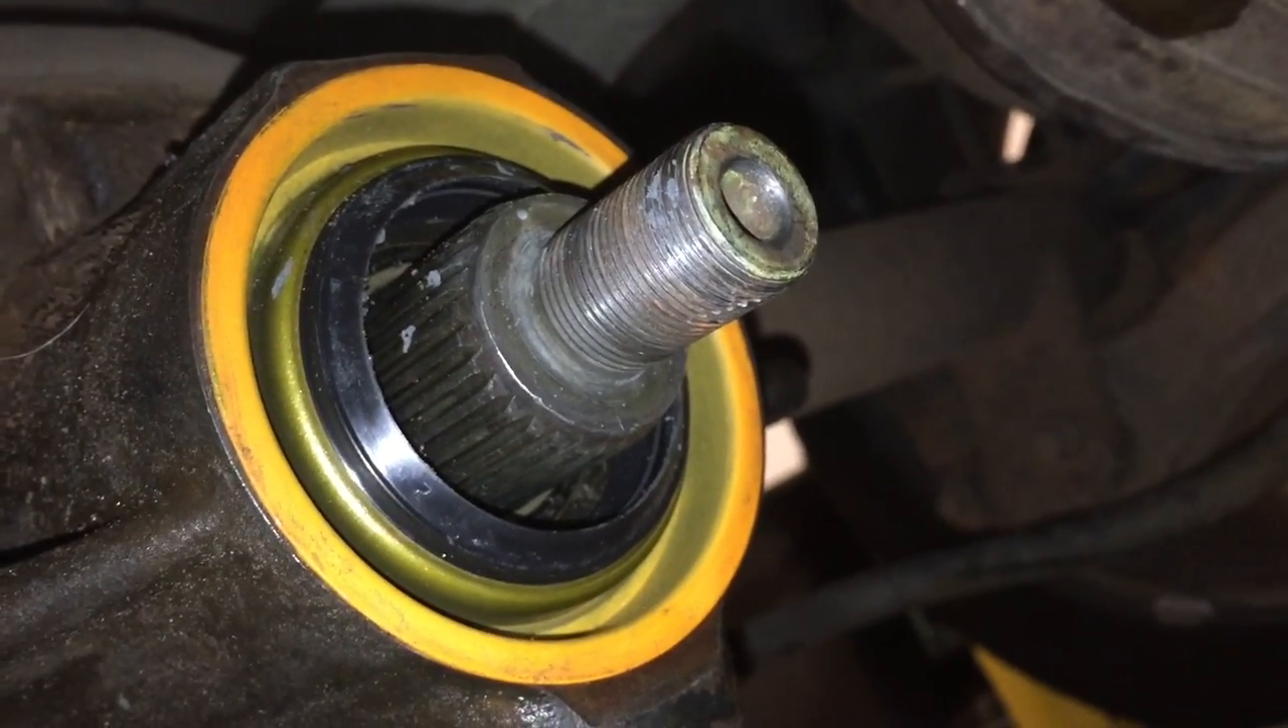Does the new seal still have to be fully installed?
No.